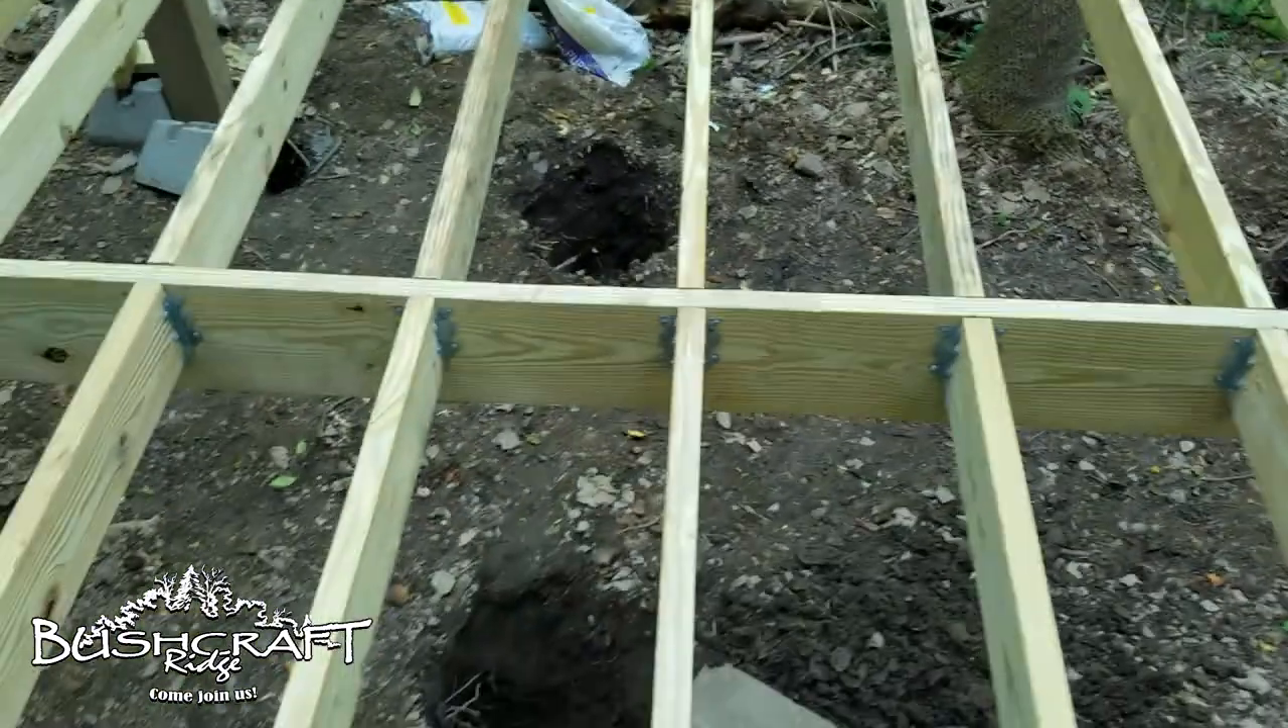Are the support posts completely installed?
No.